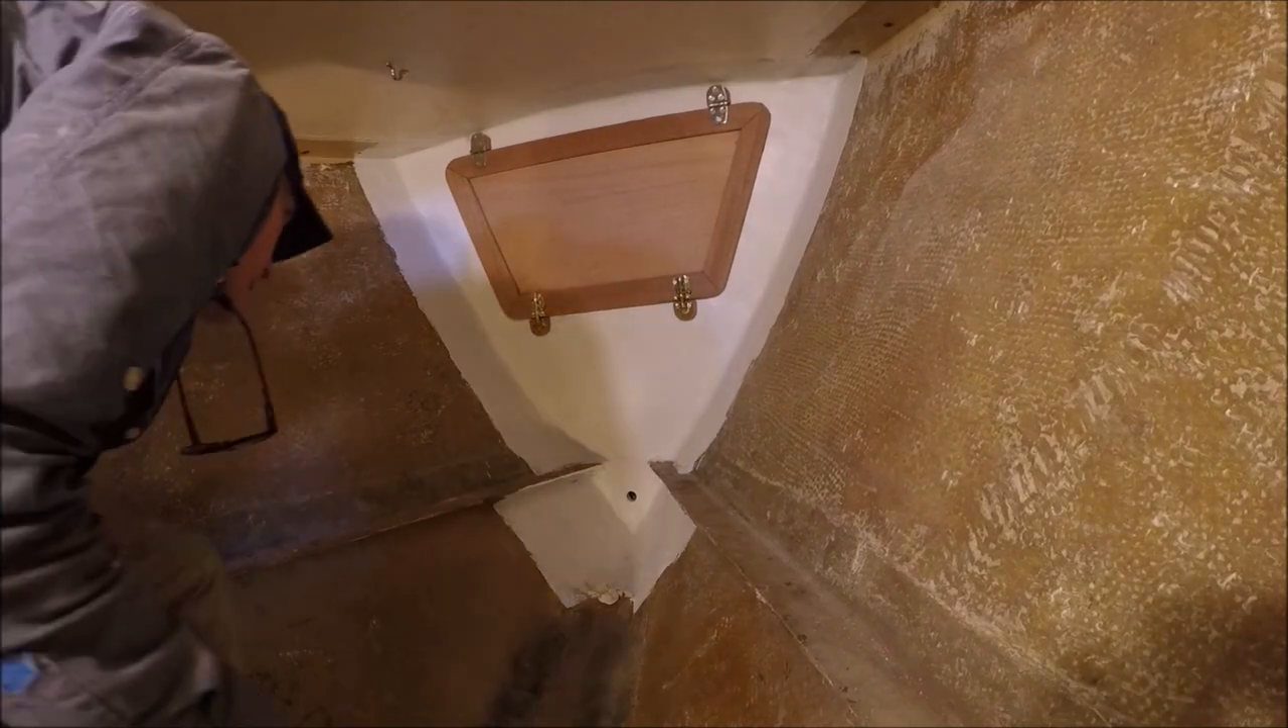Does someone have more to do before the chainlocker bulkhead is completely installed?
No.